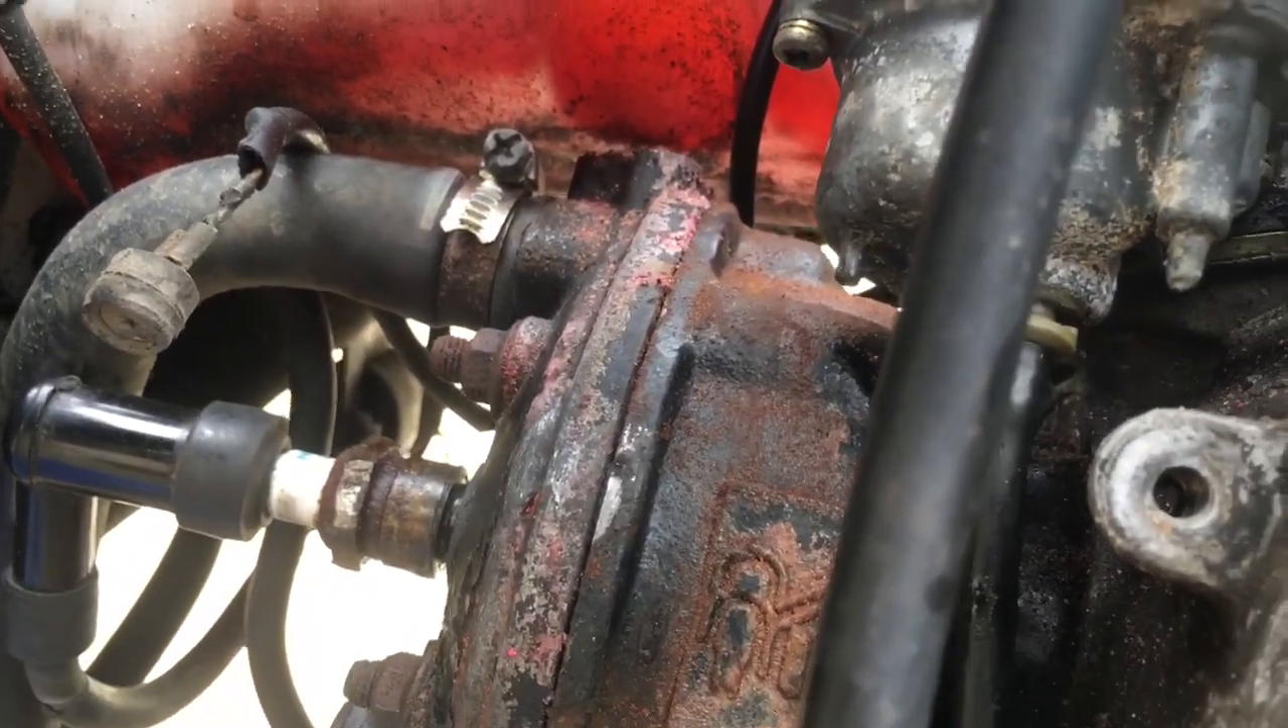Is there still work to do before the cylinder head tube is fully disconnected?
Yes.